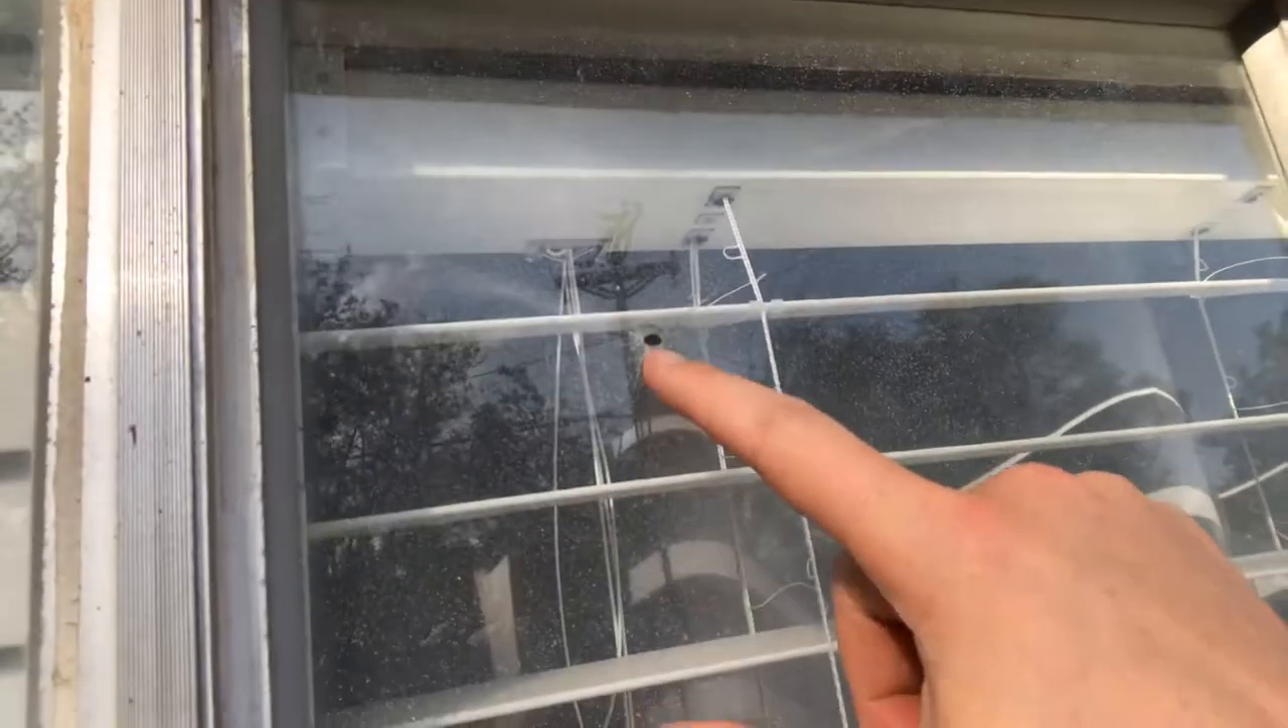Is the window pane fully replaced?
No.